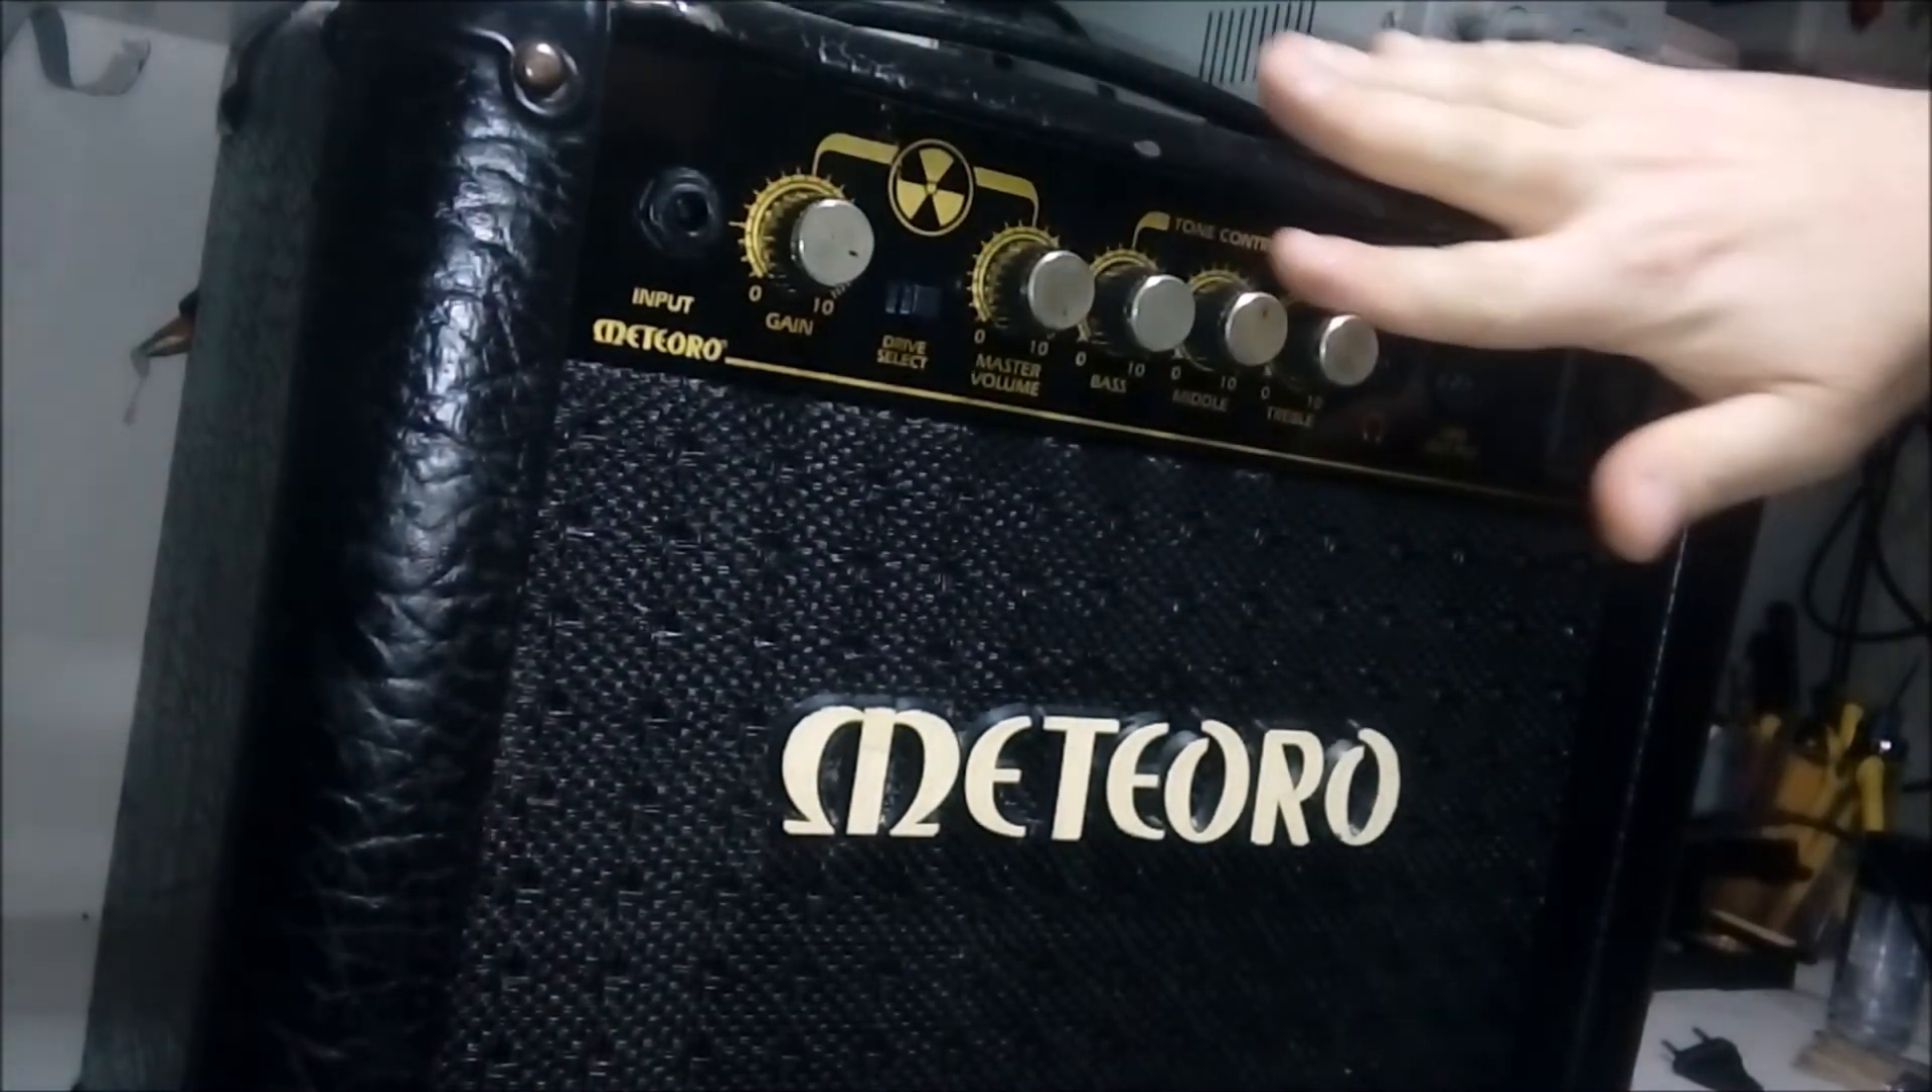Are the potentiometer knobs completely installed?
Yes.